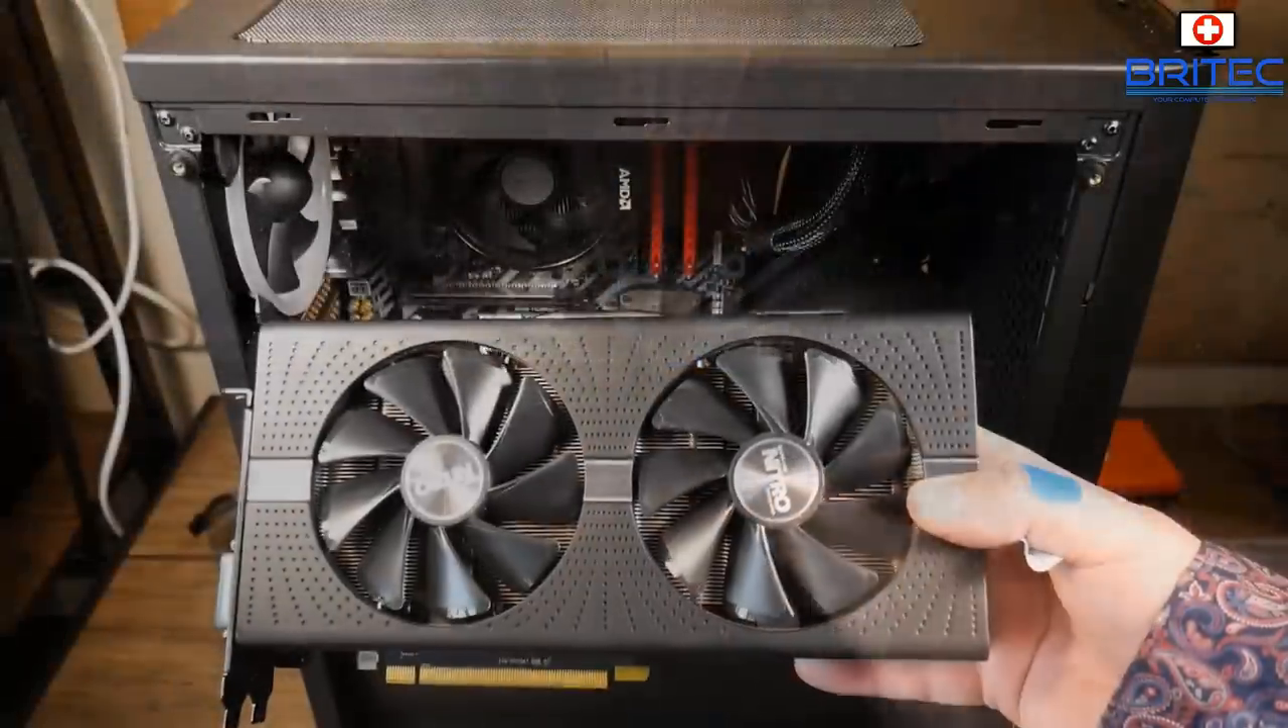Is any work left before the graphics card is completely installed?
Yes.